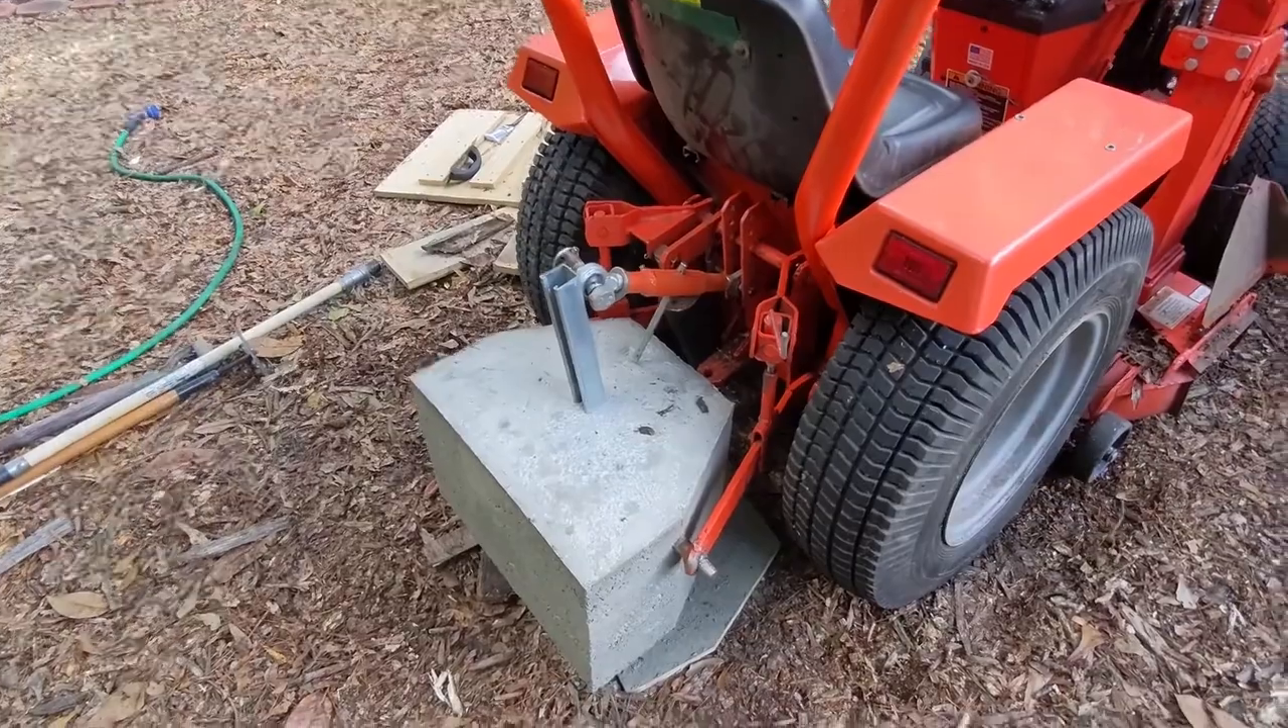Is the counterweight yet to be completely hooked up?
No.